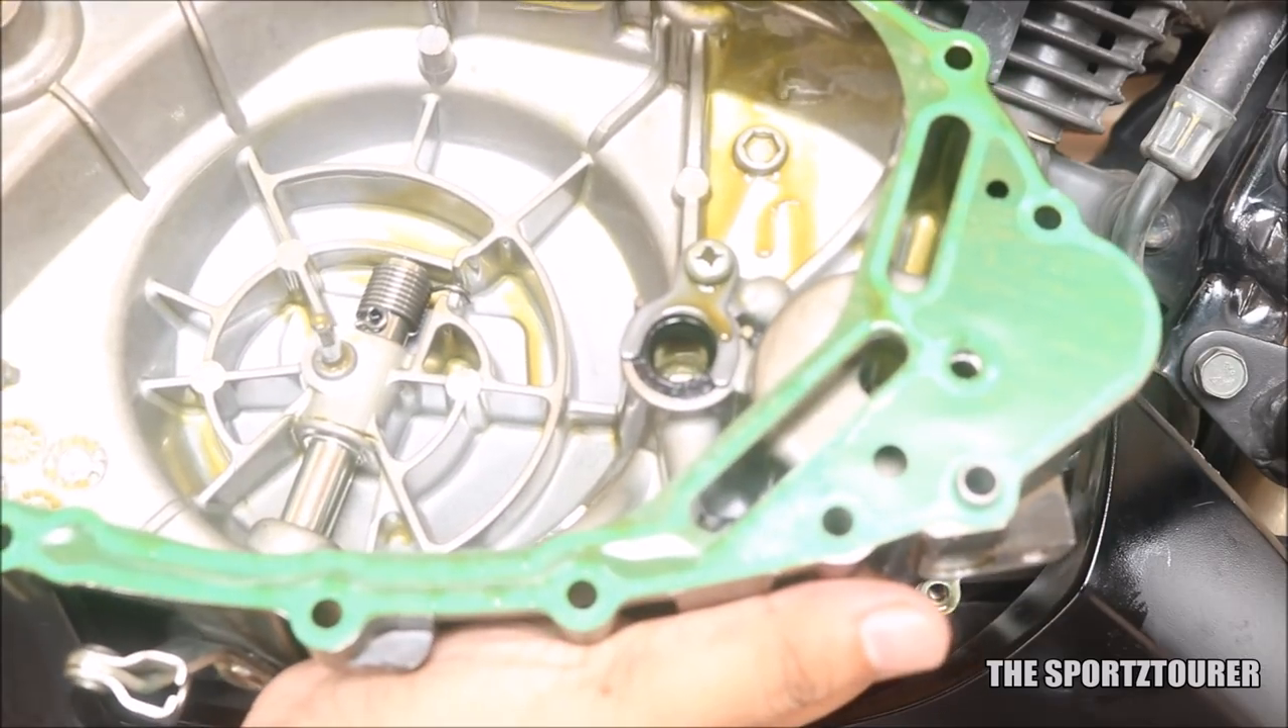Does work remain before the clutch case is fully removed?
No.